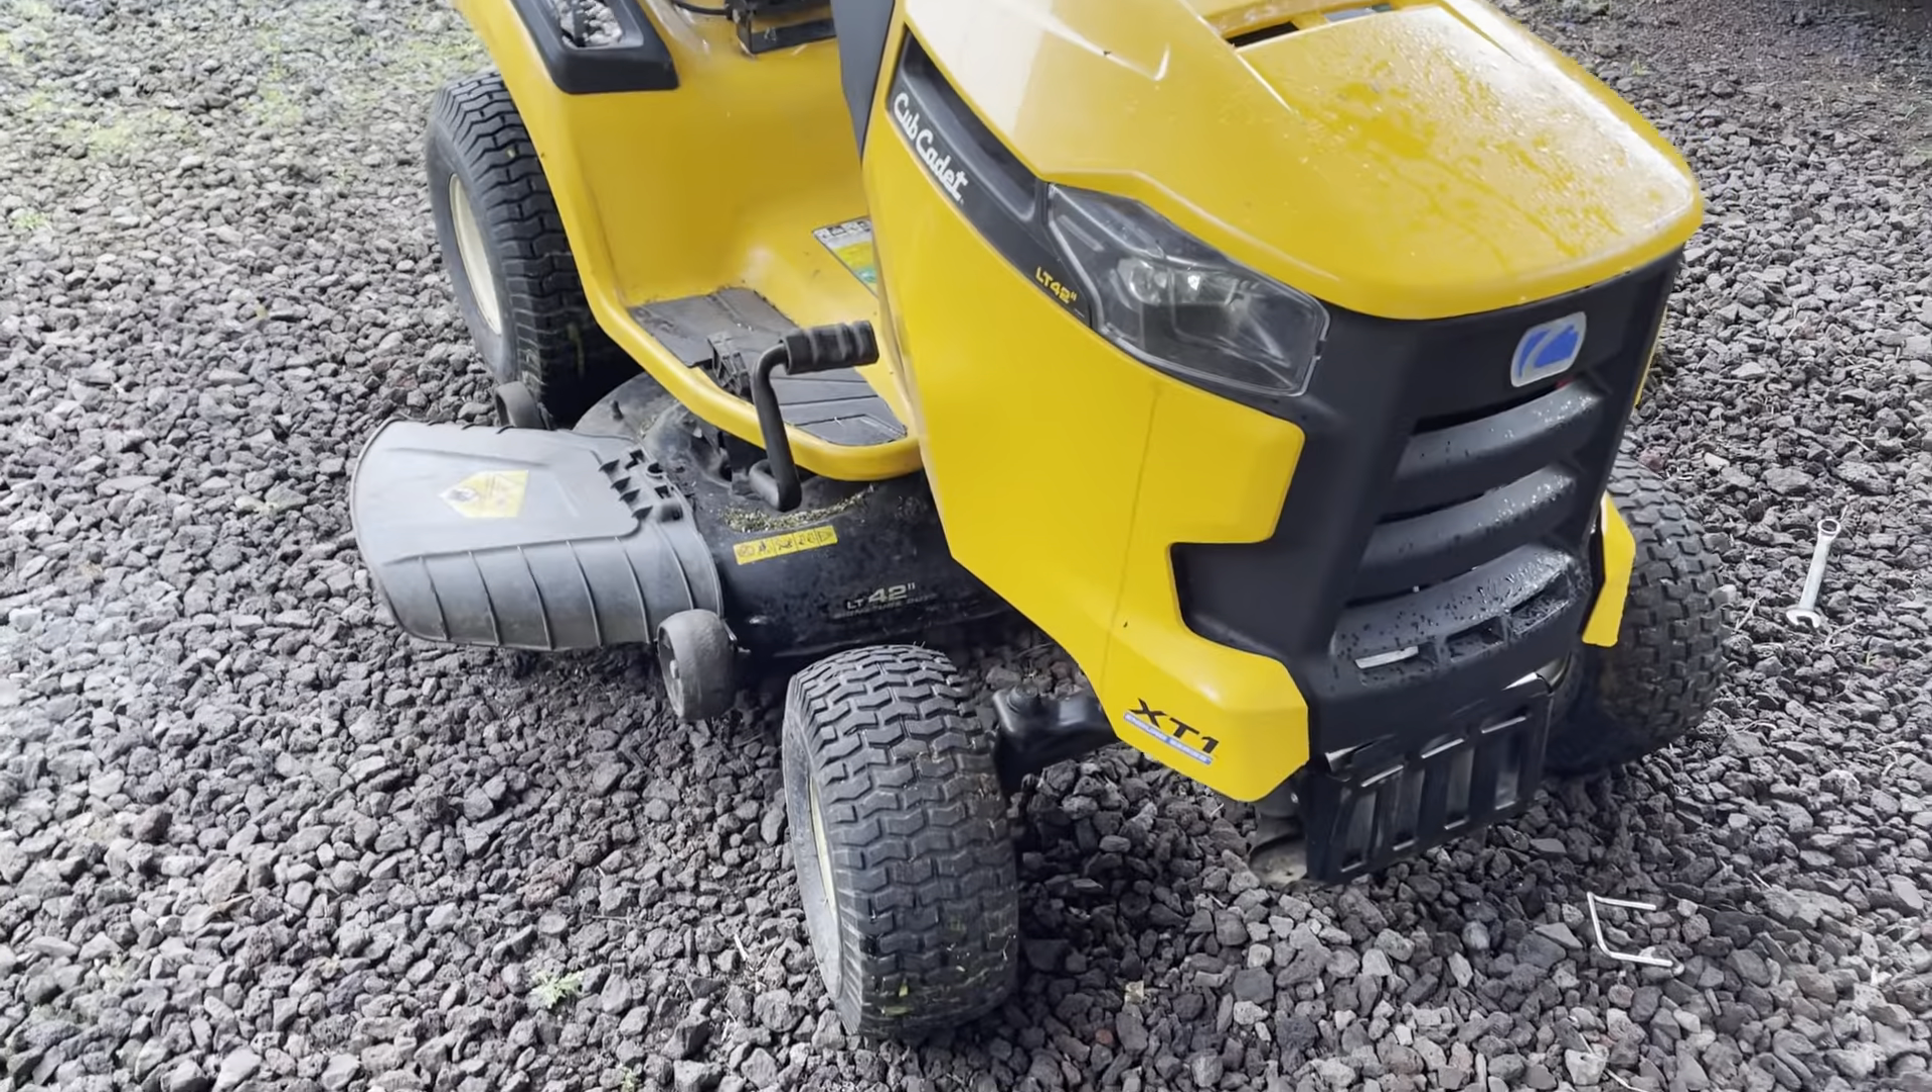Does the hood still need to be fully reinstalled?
No.